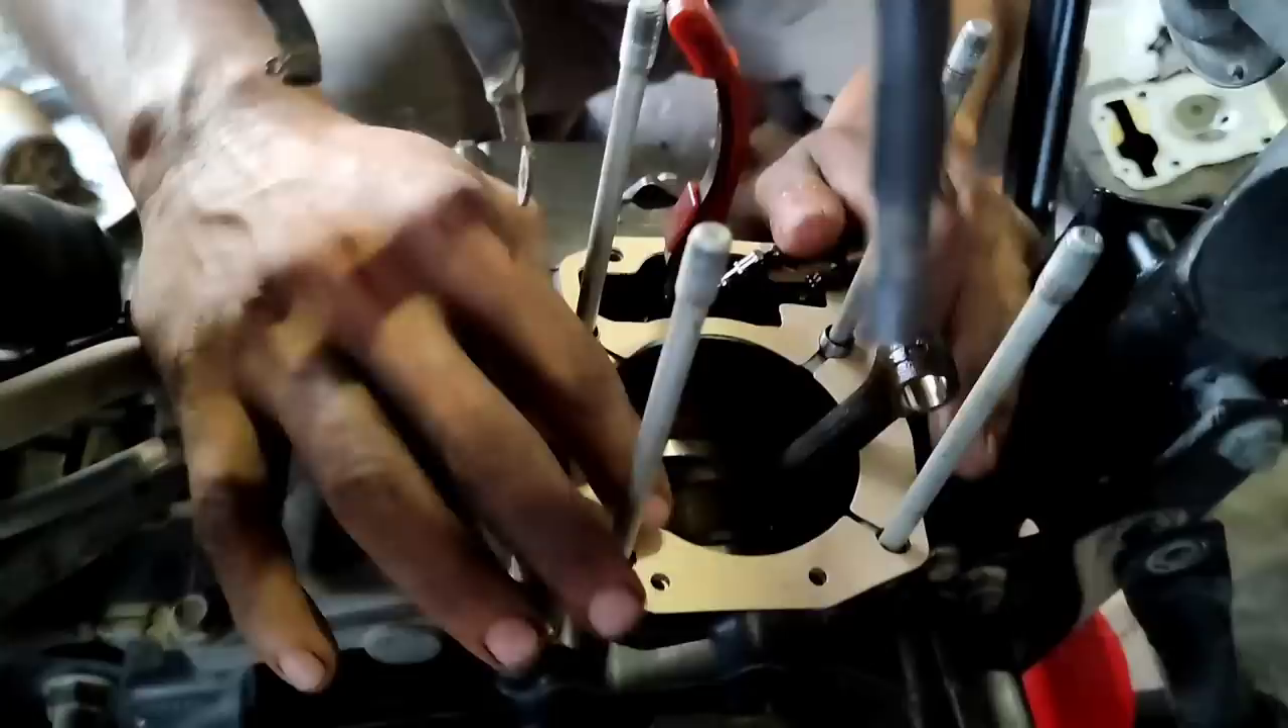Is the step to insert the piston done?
No.